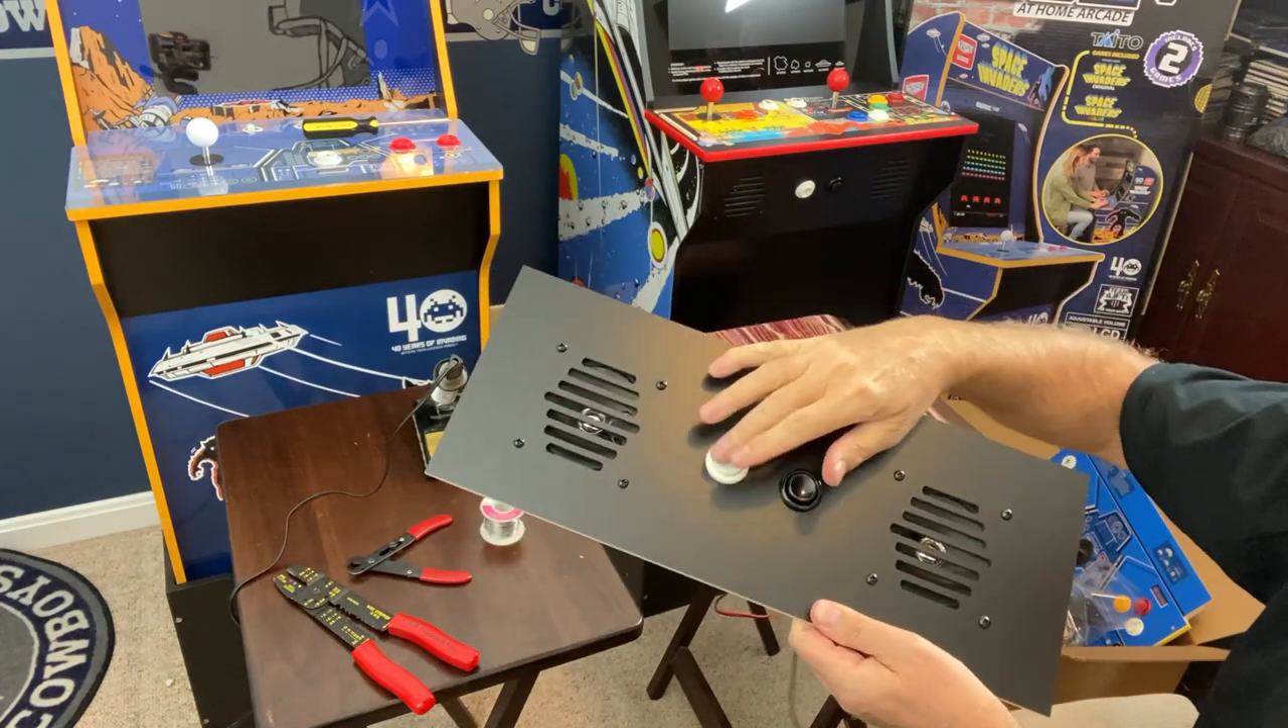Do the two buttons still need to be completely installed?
No.